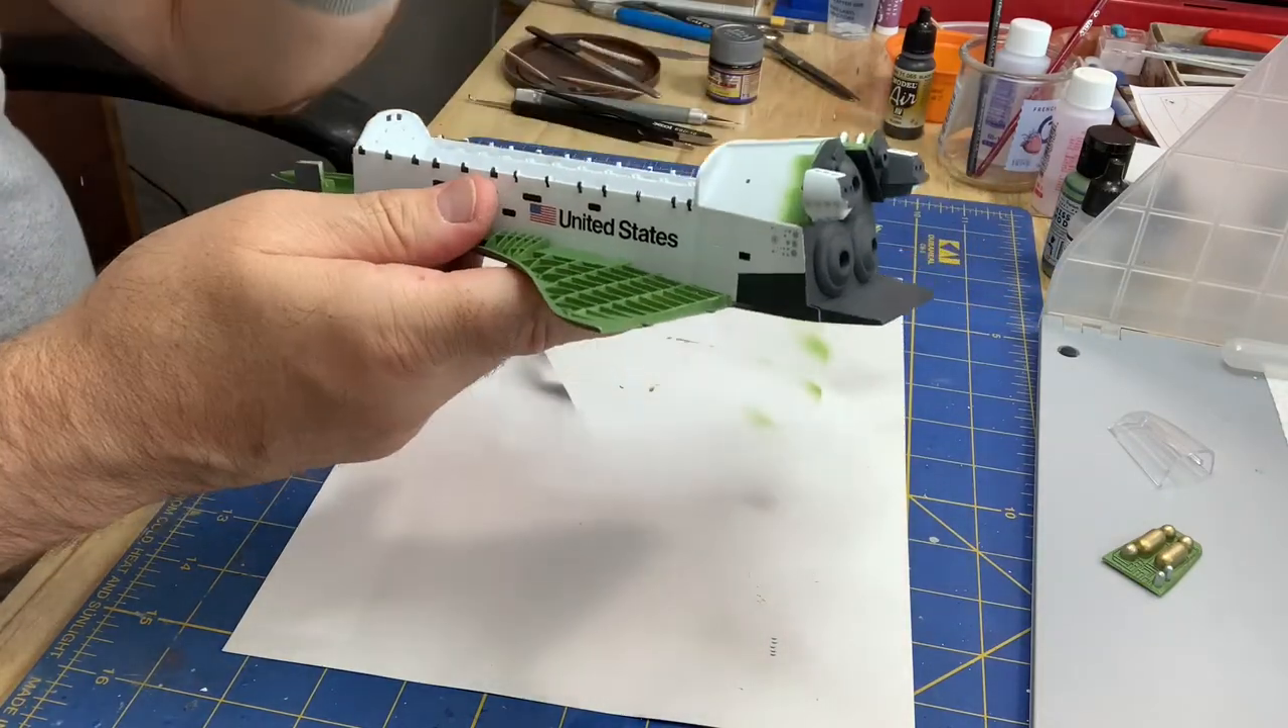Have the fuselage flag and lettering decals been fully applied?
Yes.